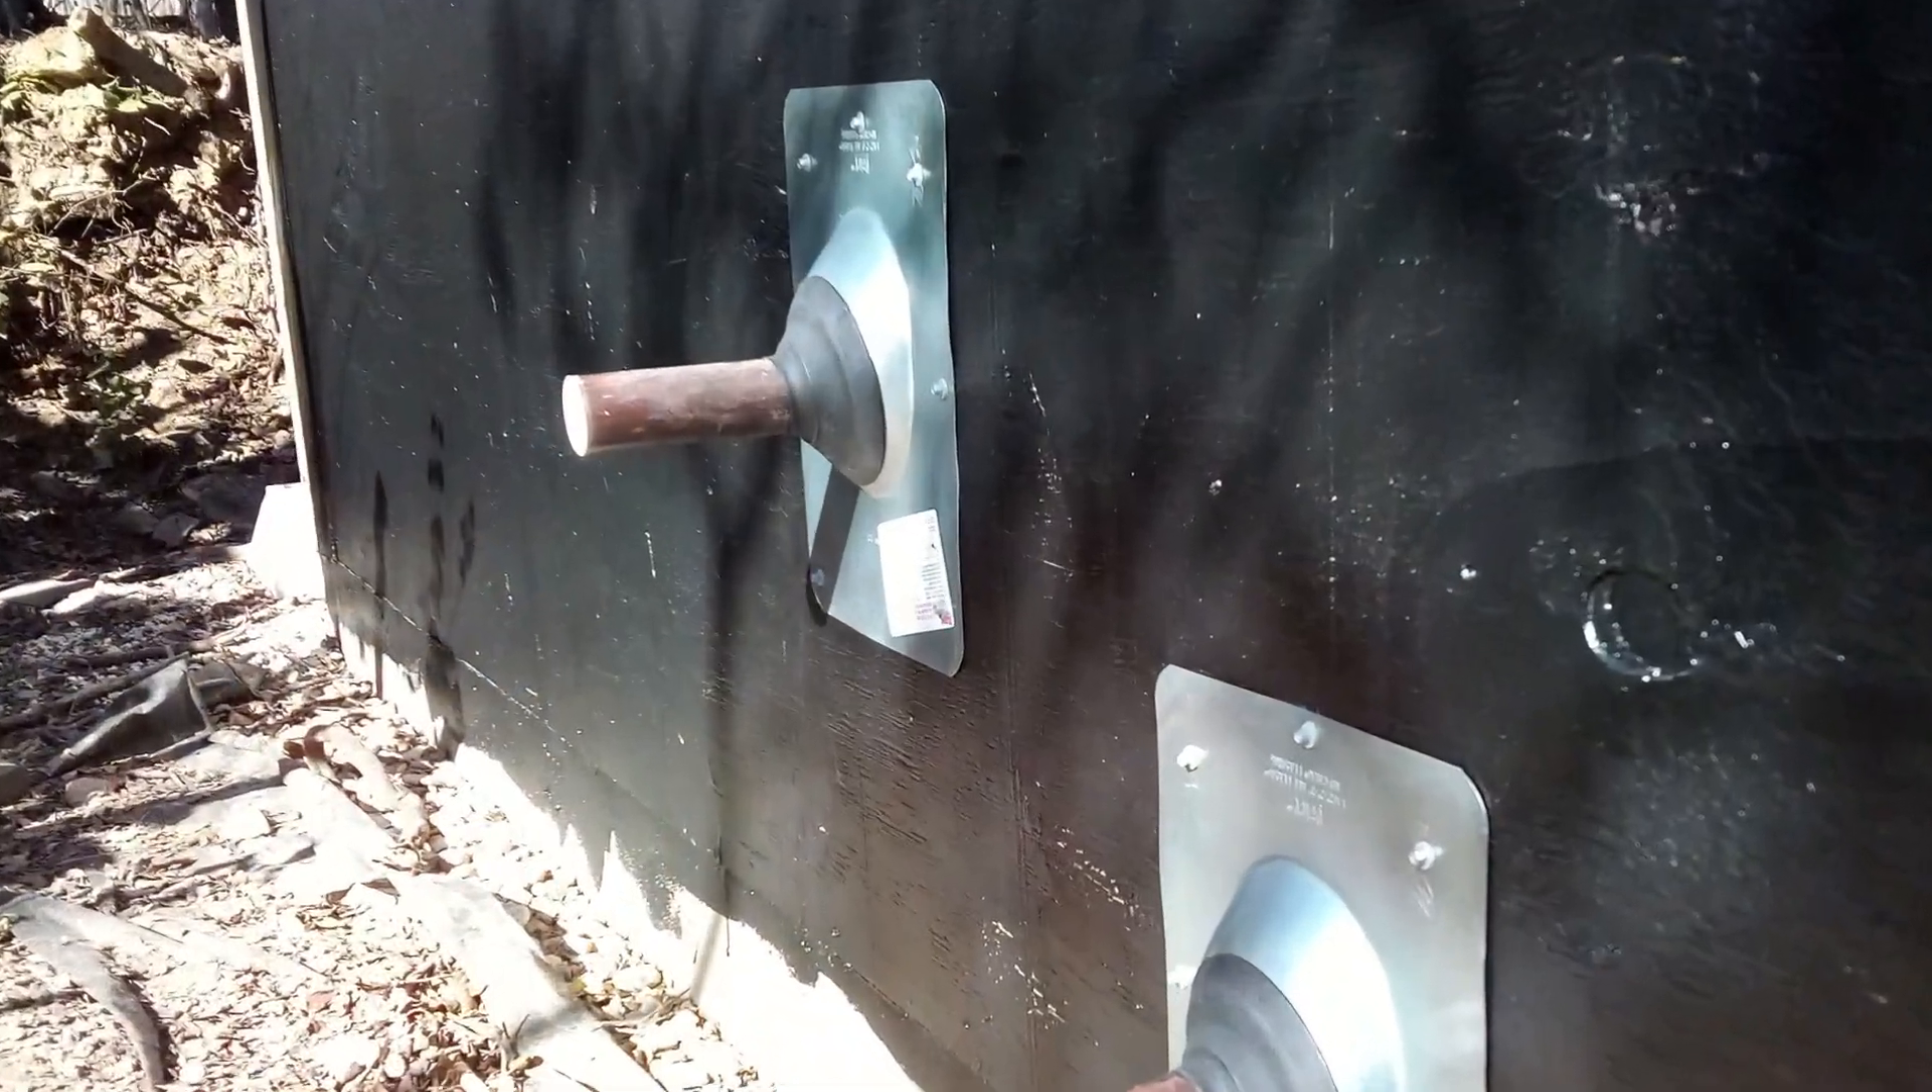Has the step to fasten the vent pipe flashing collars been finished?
Yes.